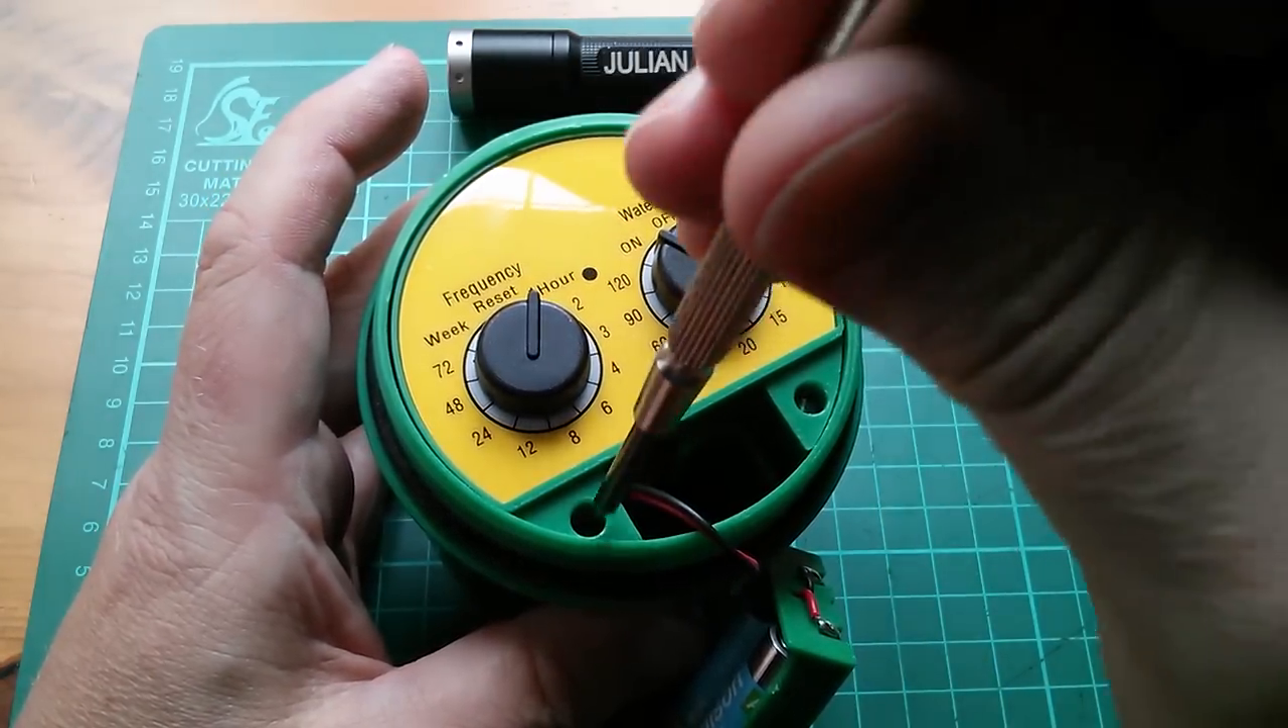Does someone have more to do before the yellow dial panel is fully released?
Yes.